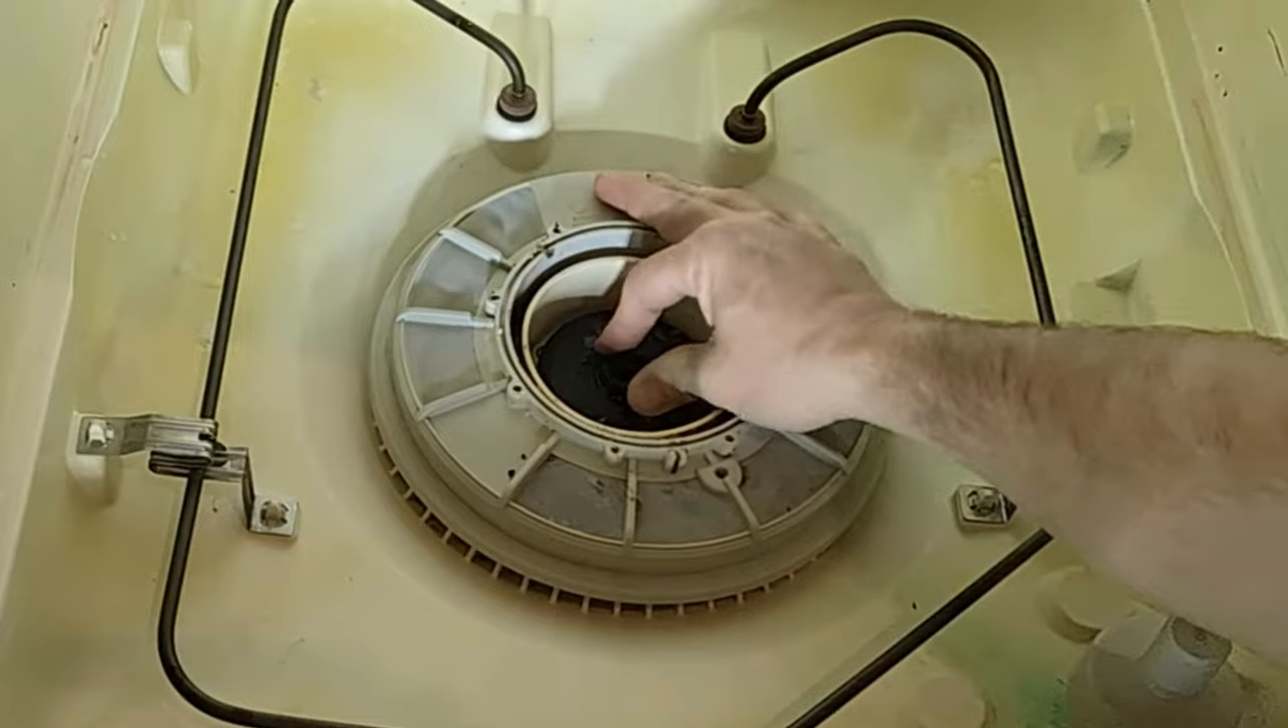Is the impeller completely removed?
No.